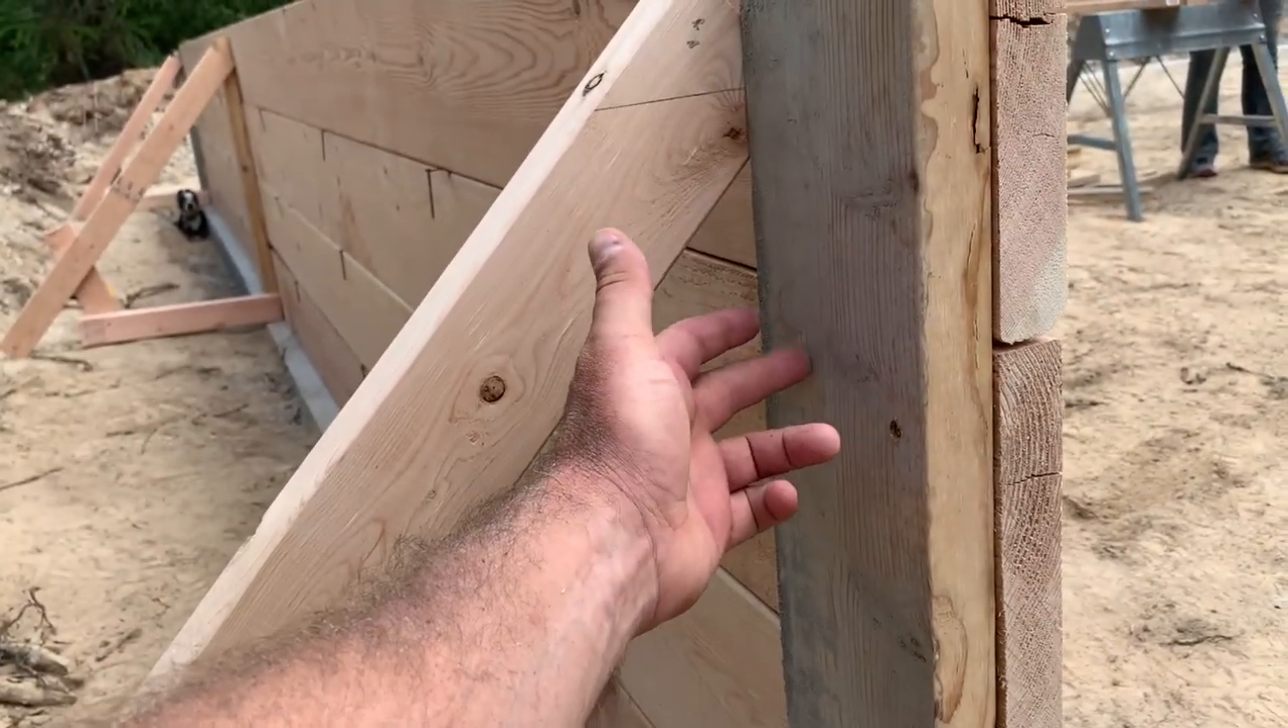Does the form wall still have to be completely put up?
No.